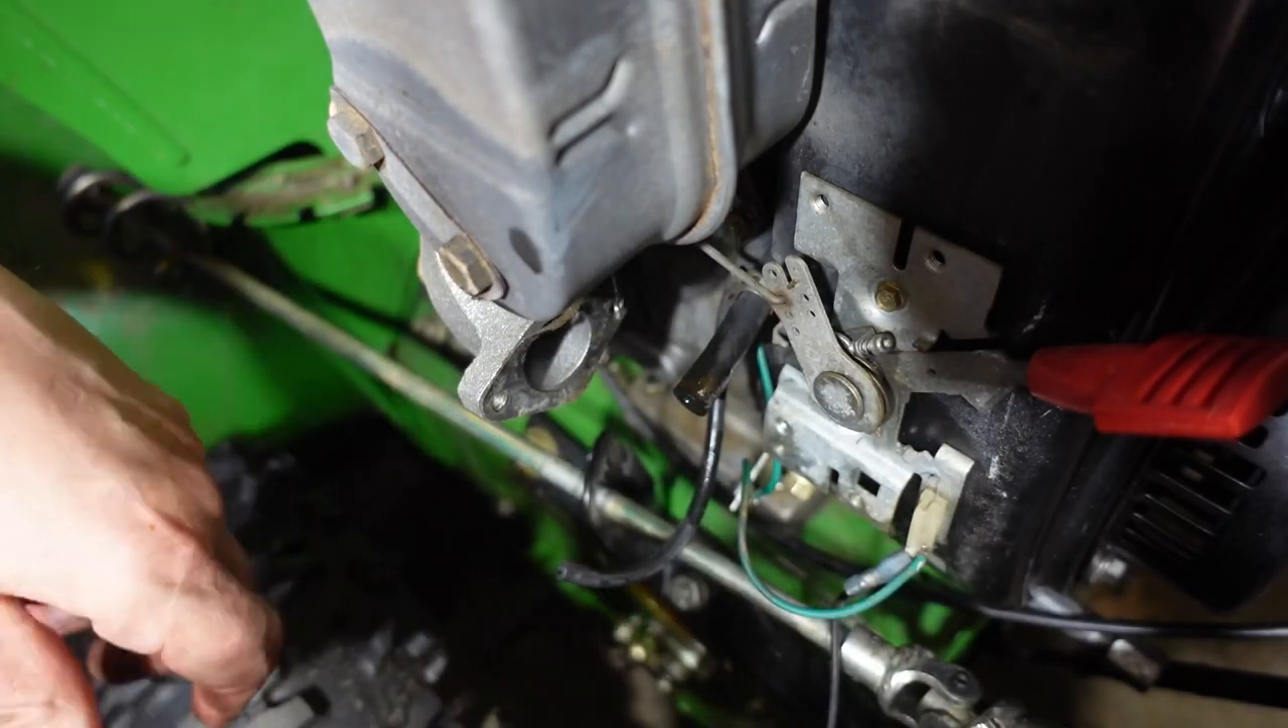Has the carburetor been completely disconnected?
Yes.